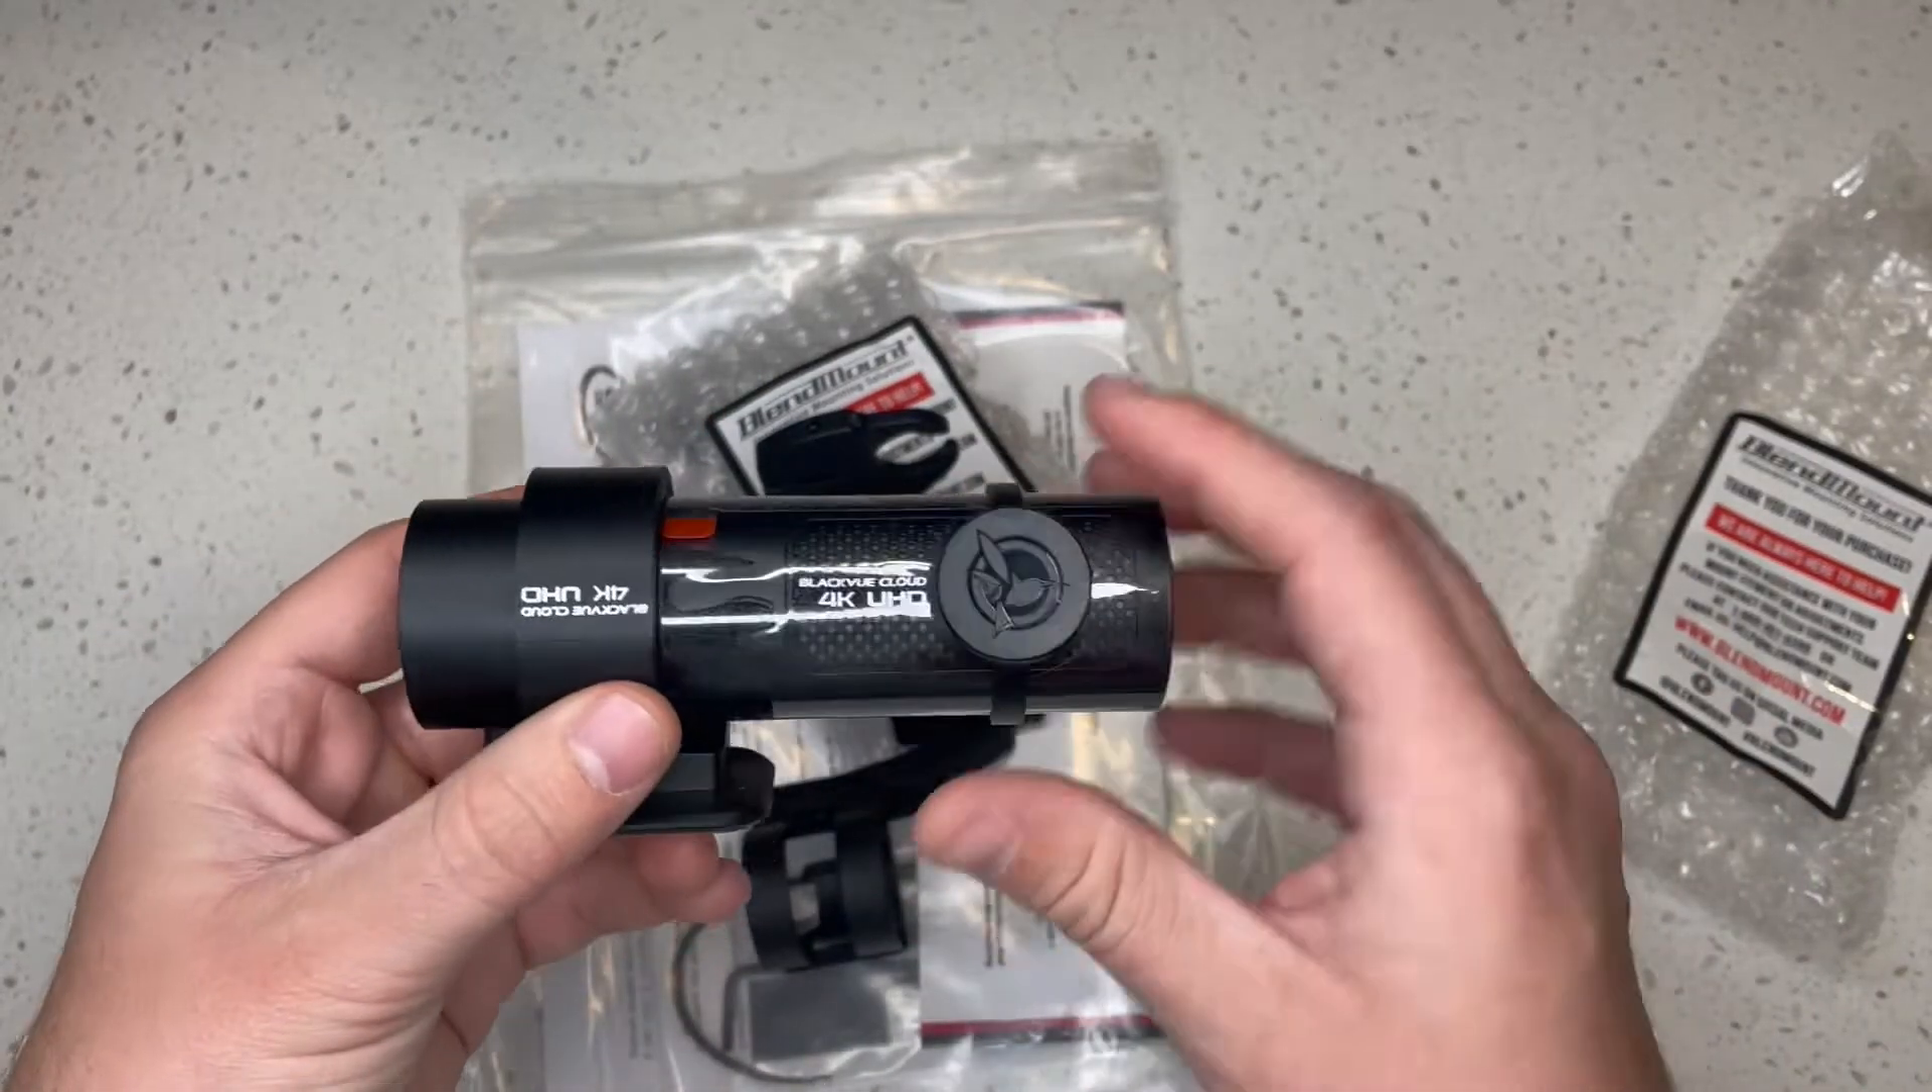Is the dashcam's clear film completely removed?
No.